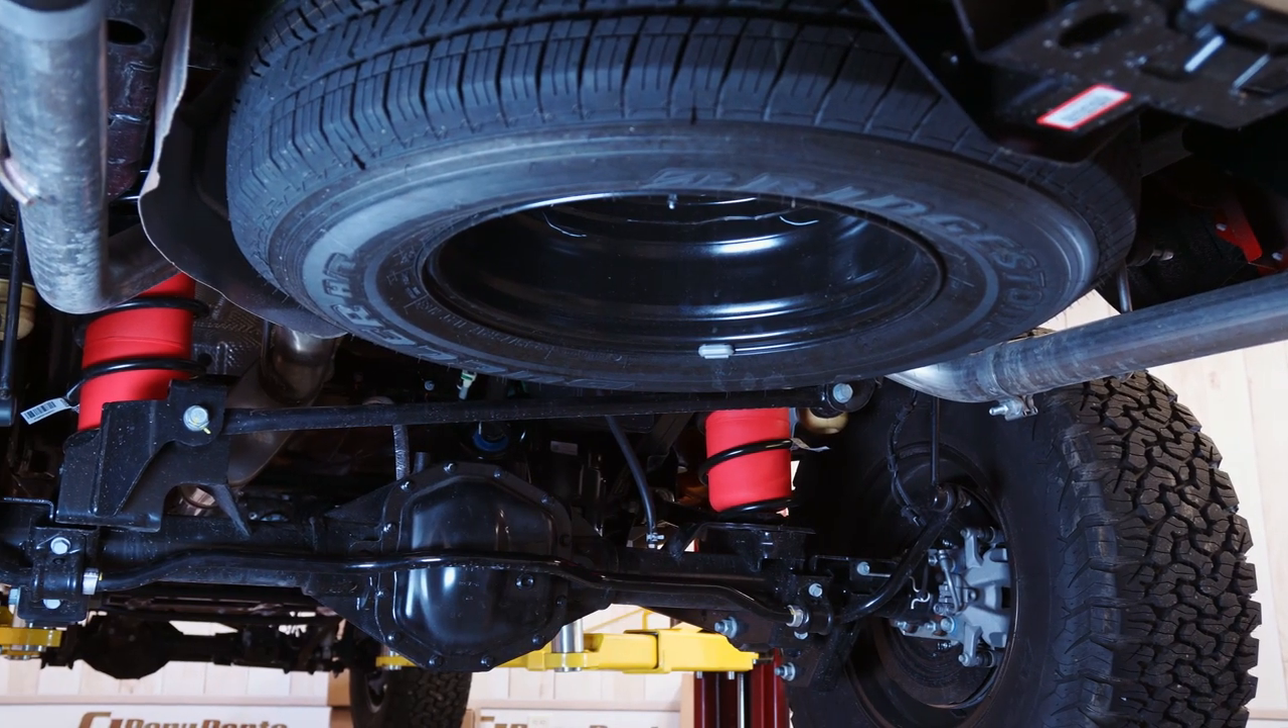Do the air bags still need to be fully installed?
No.